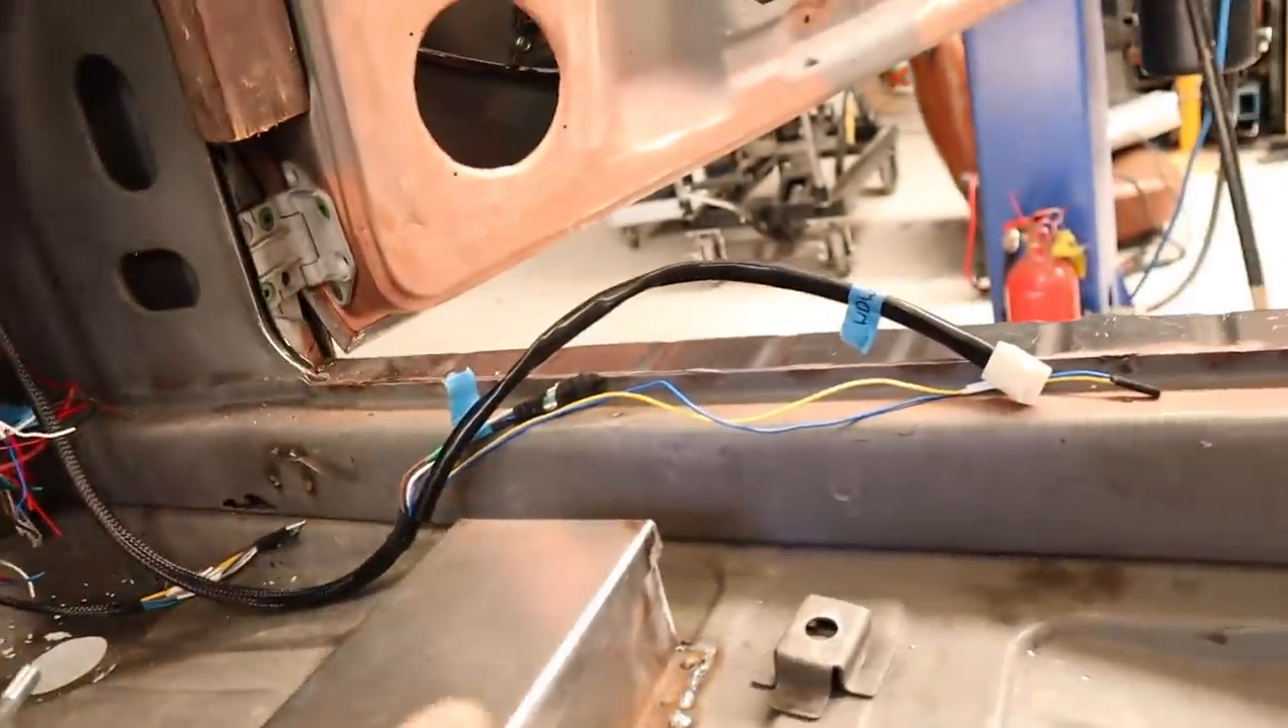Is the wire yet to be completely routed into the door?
Yes.